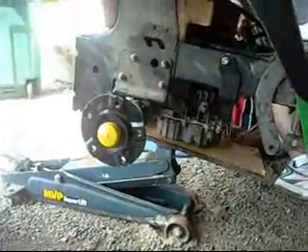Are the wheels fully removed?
Yes.